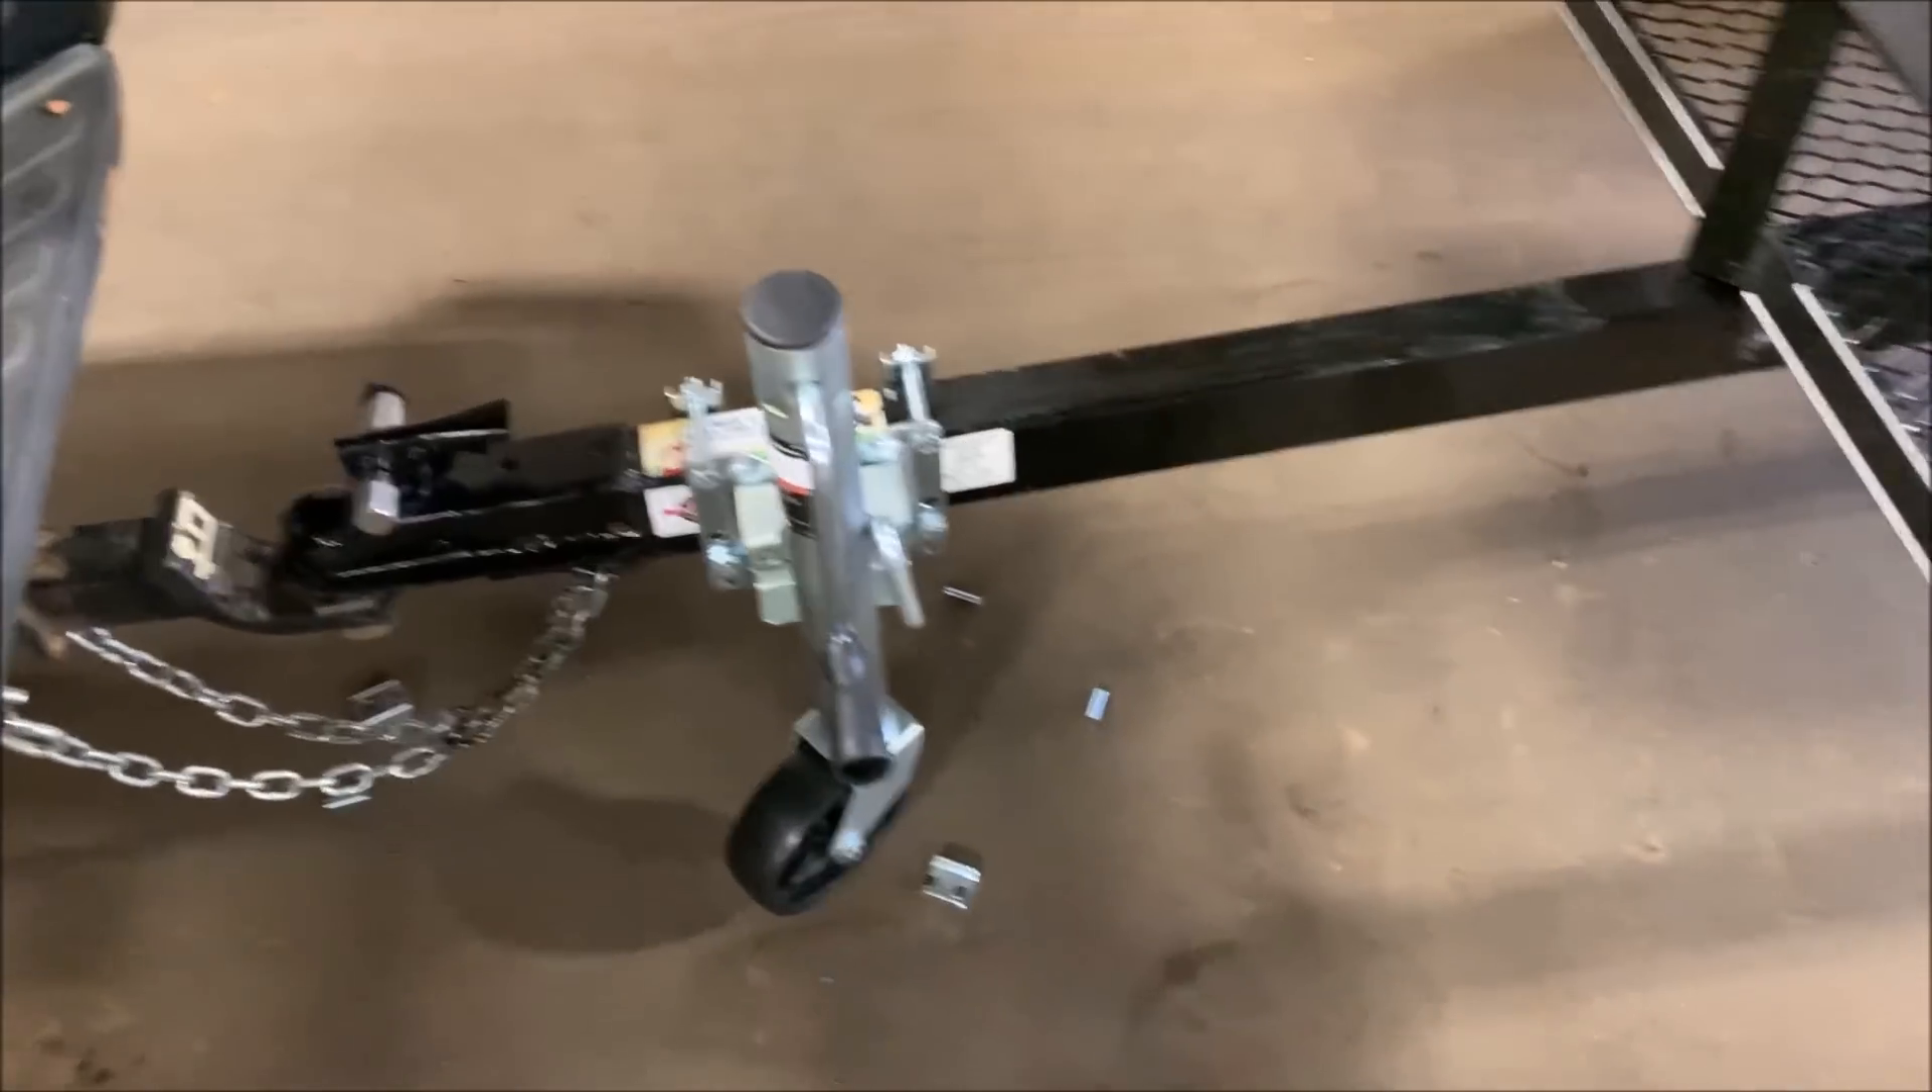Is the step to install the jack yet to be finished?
No.